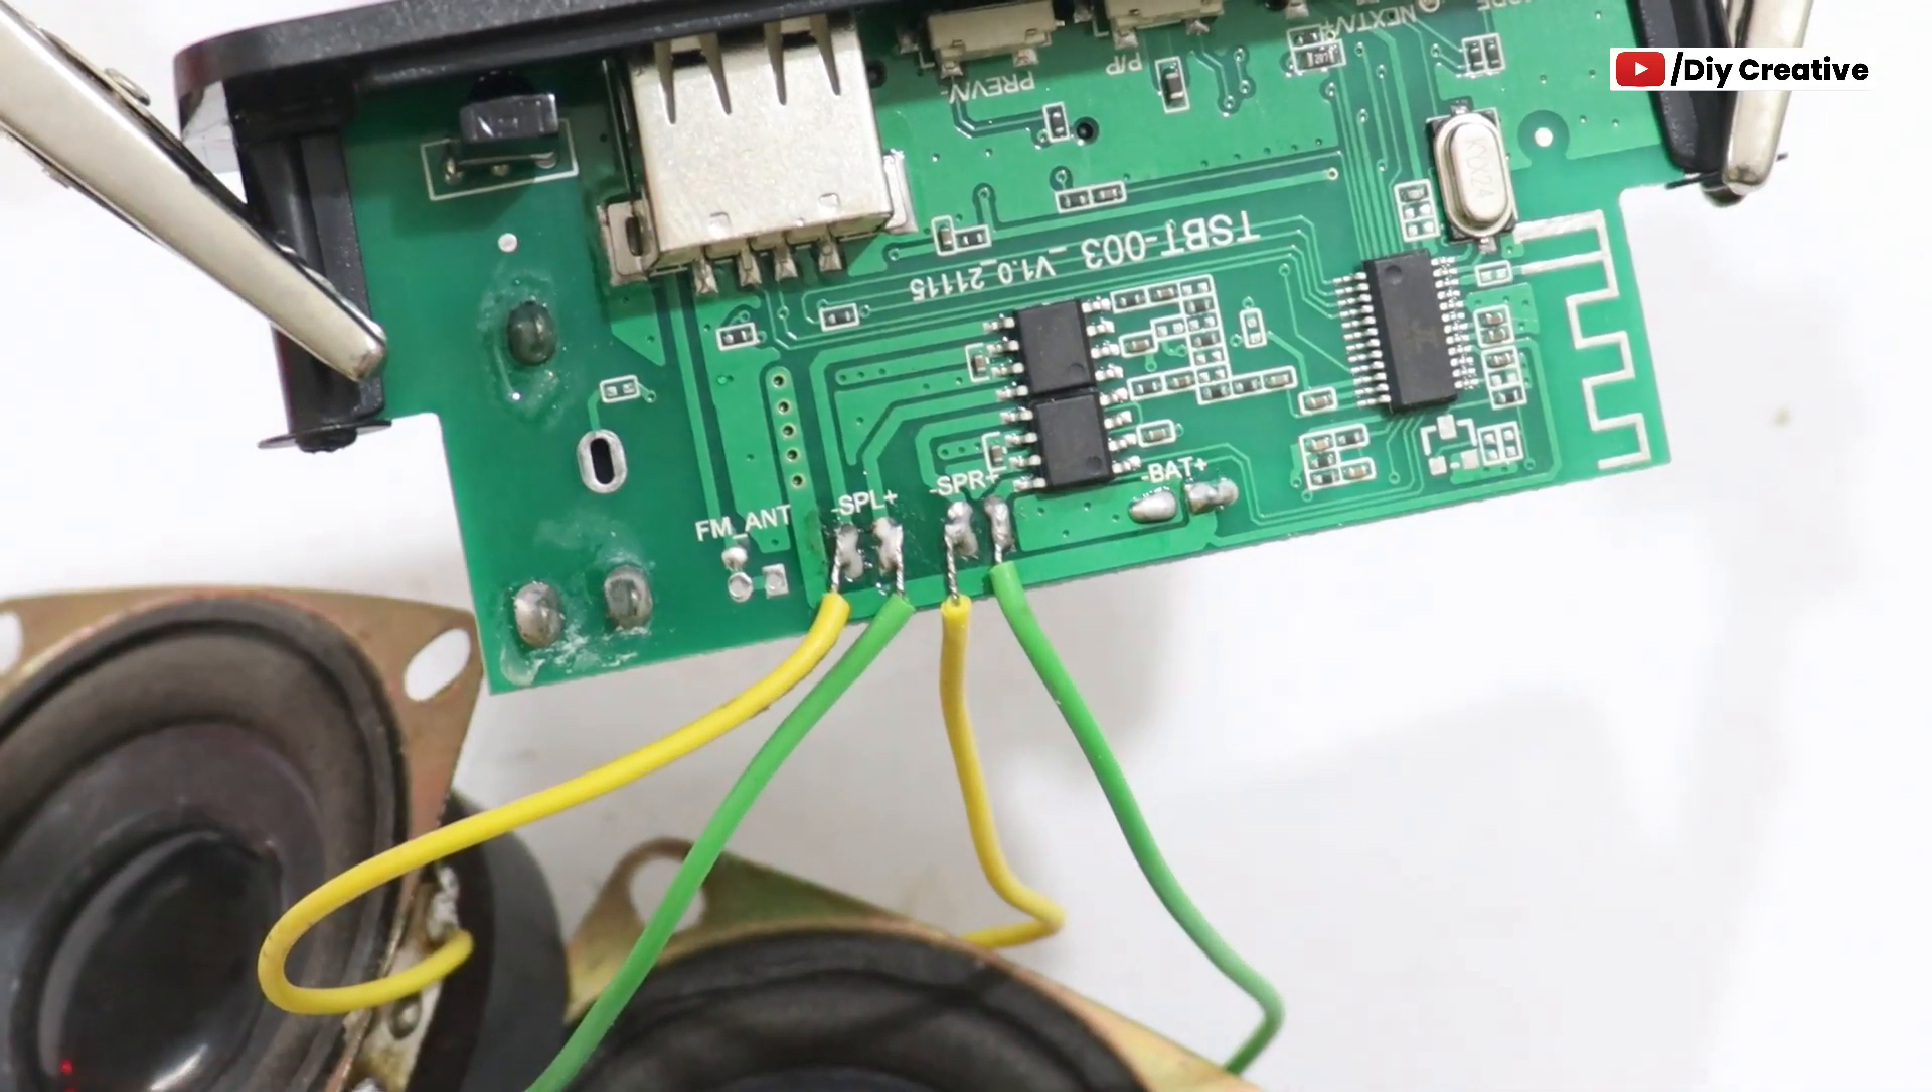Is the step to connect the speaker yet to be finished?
No.